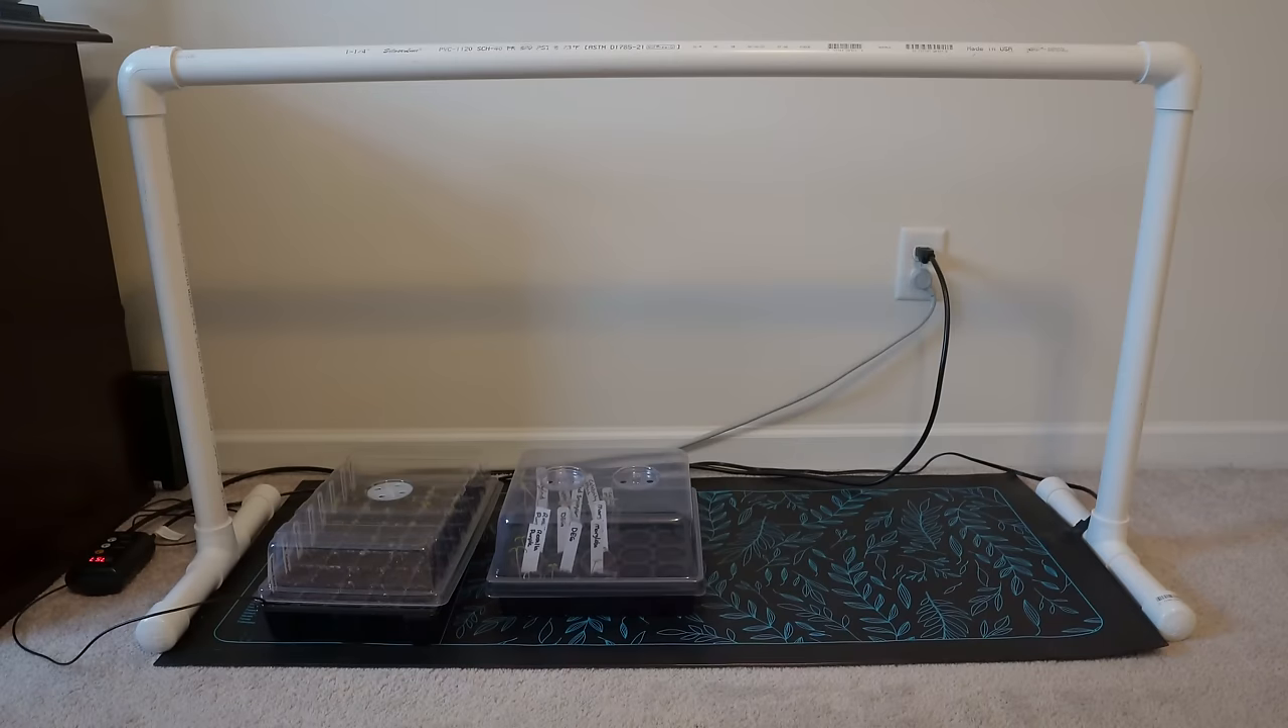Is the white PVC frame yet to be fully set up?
No.